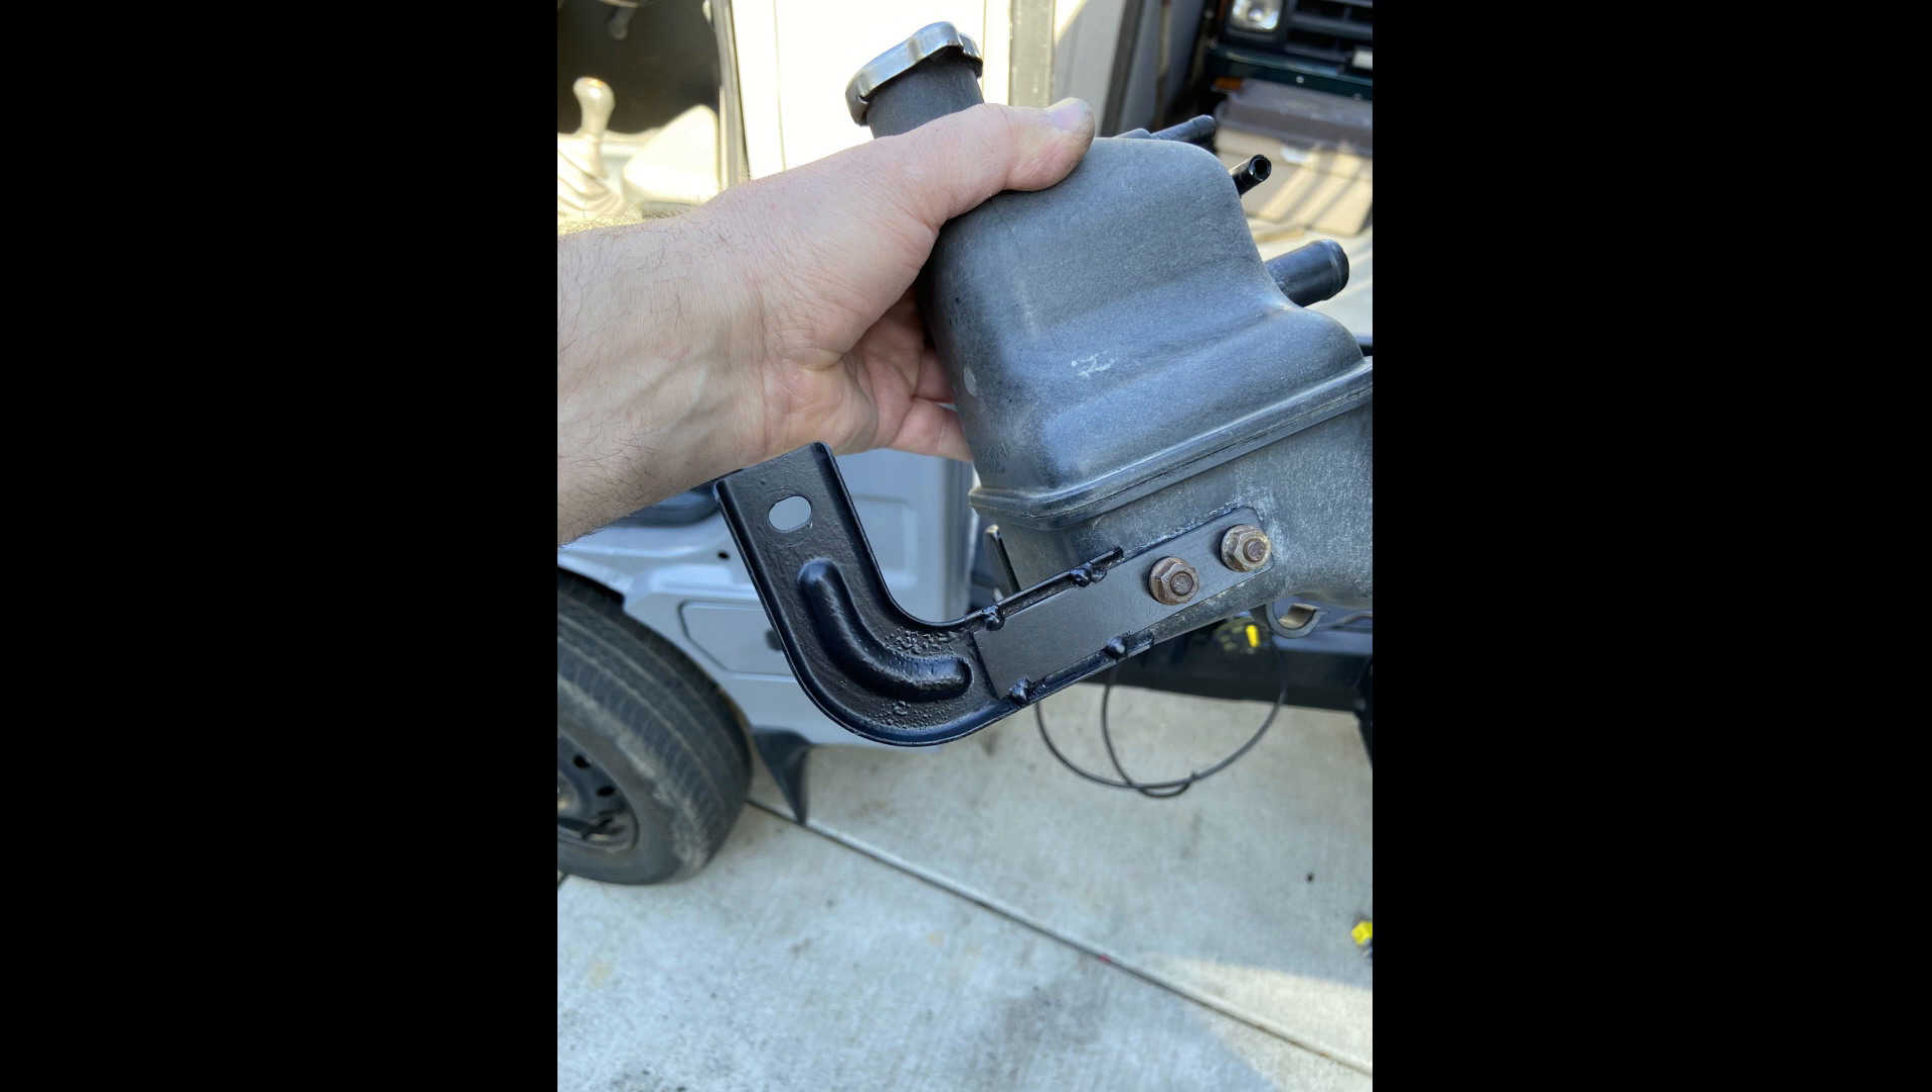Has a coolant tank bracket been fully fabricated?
Yes.